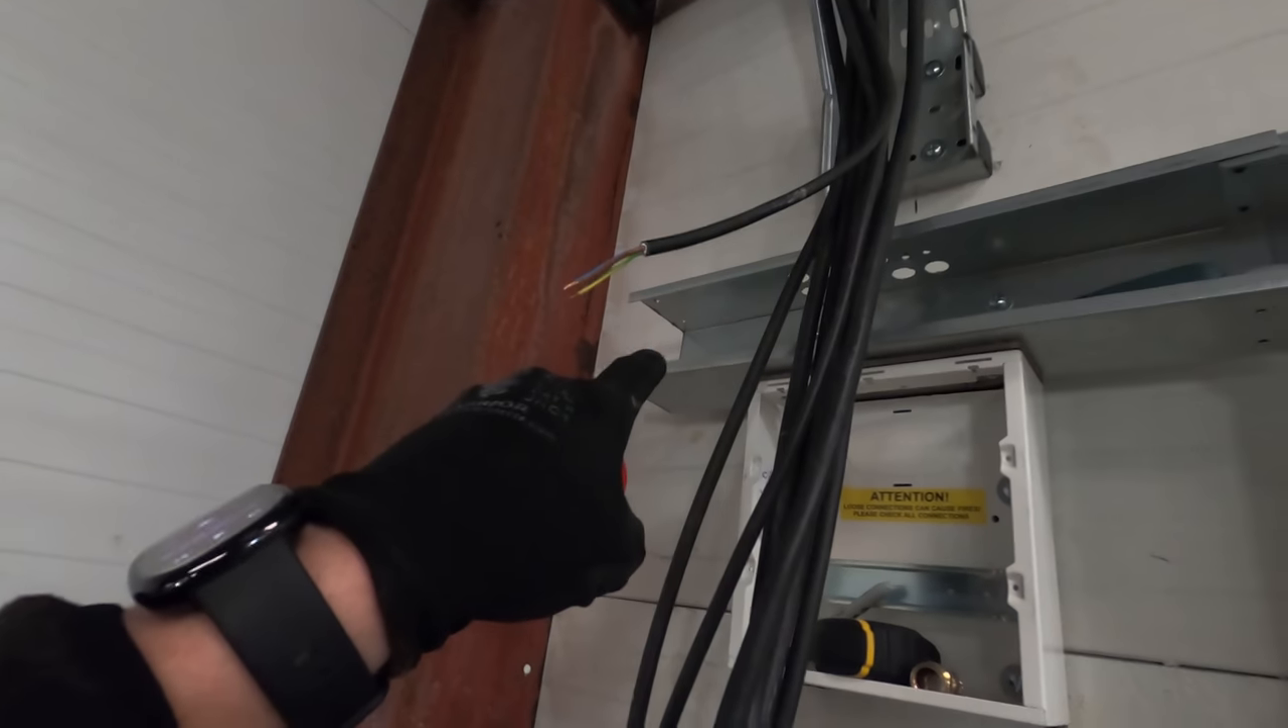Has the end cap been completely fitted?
No.